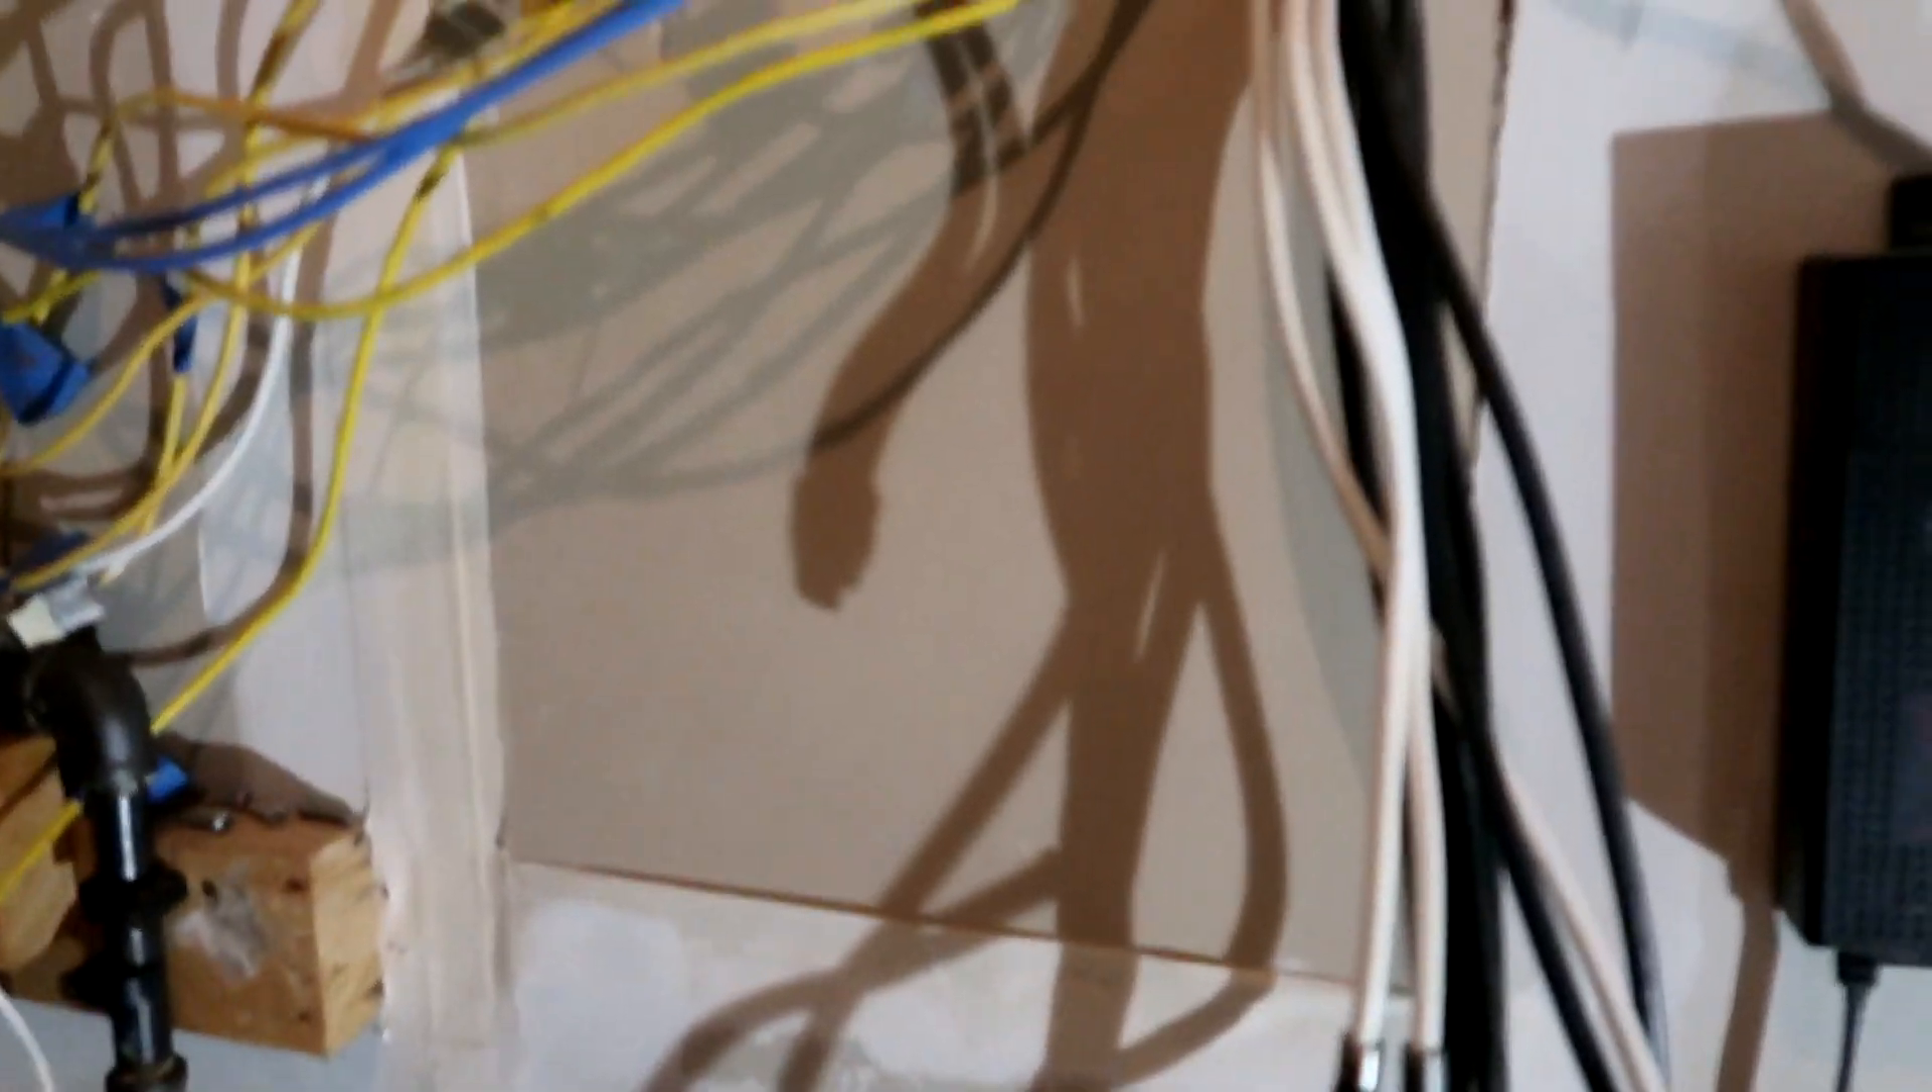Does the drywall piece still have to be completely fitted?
No.